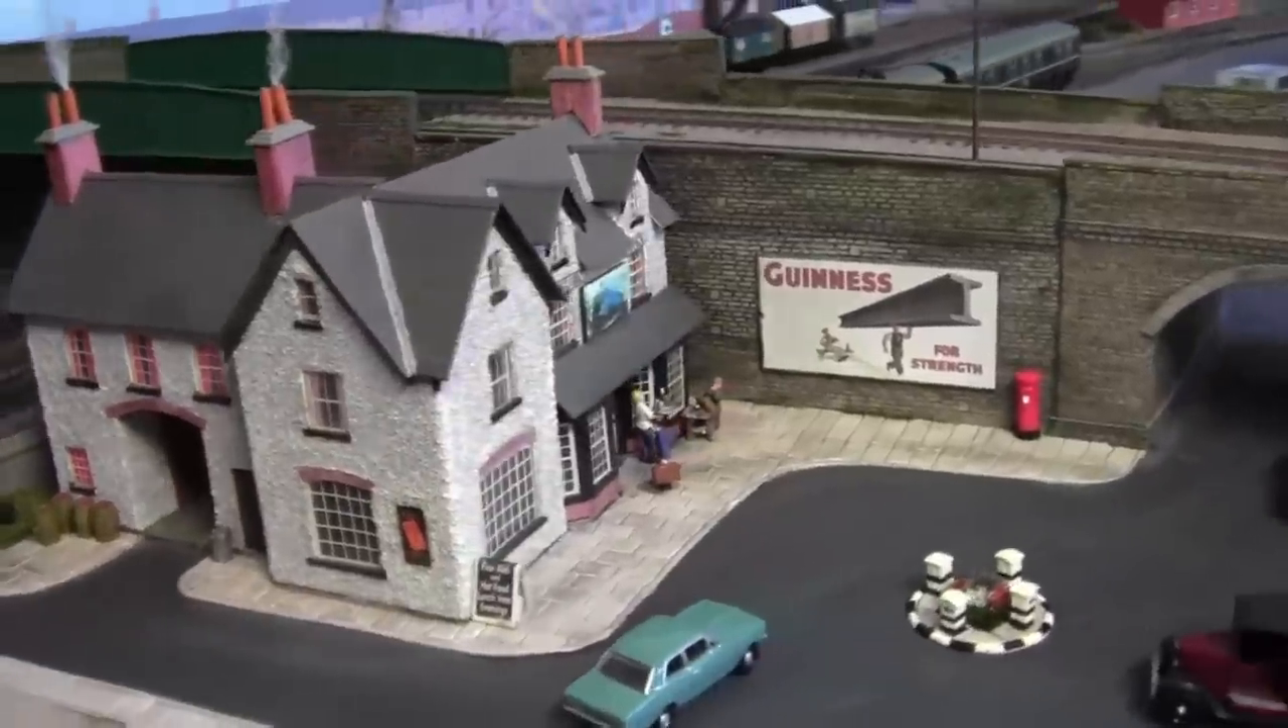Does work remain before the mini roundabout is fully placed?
No.